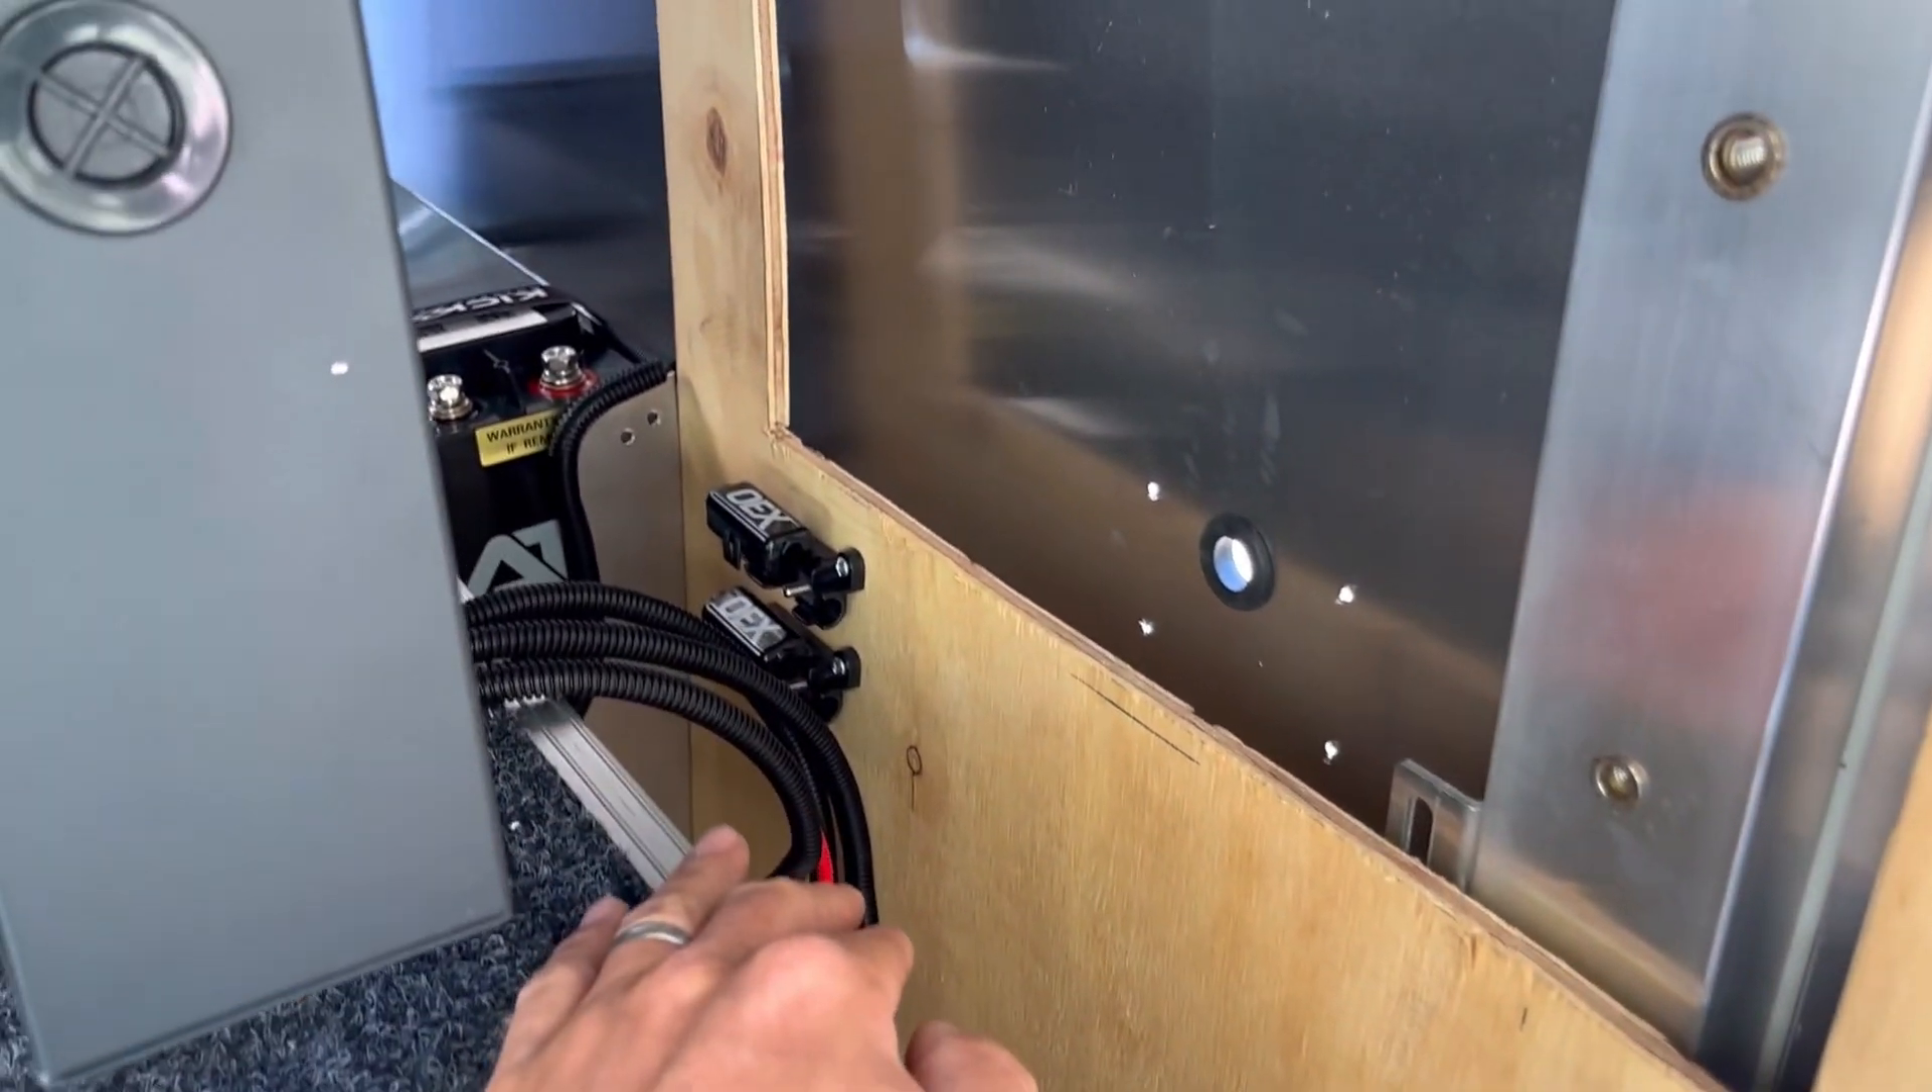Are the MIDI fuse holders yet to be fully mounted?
No.